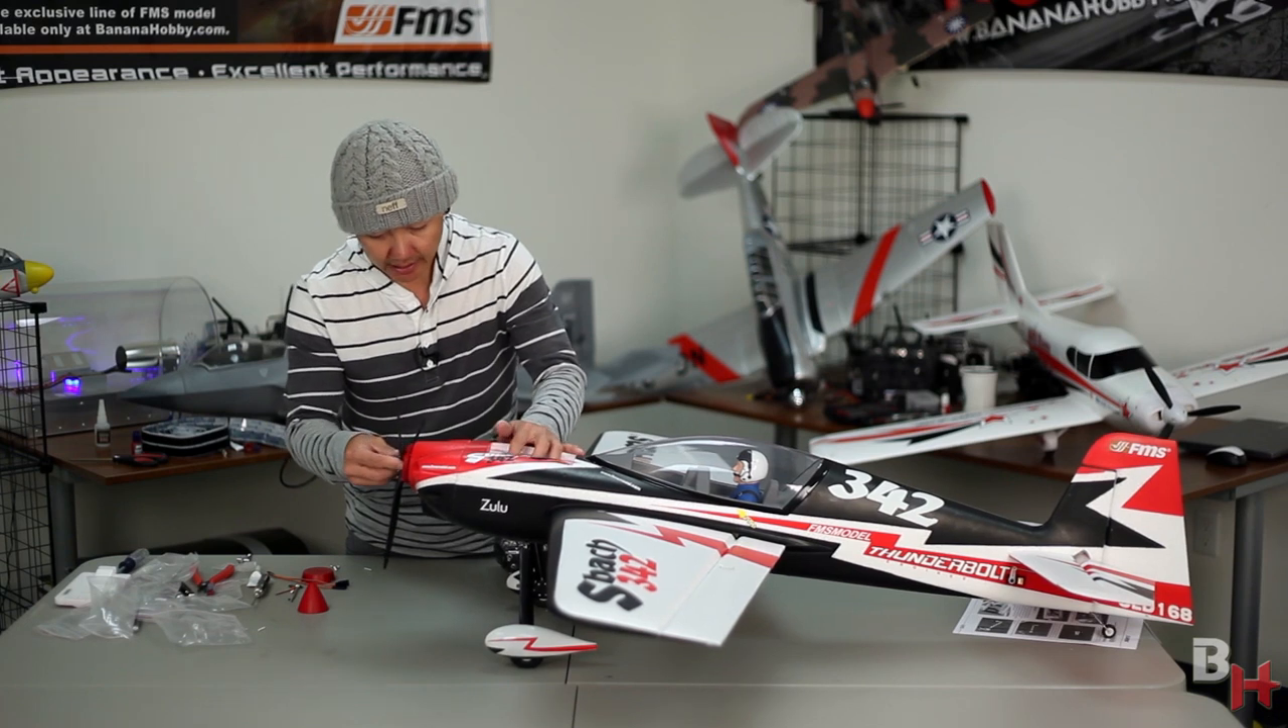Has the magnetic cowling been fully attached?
Yes.